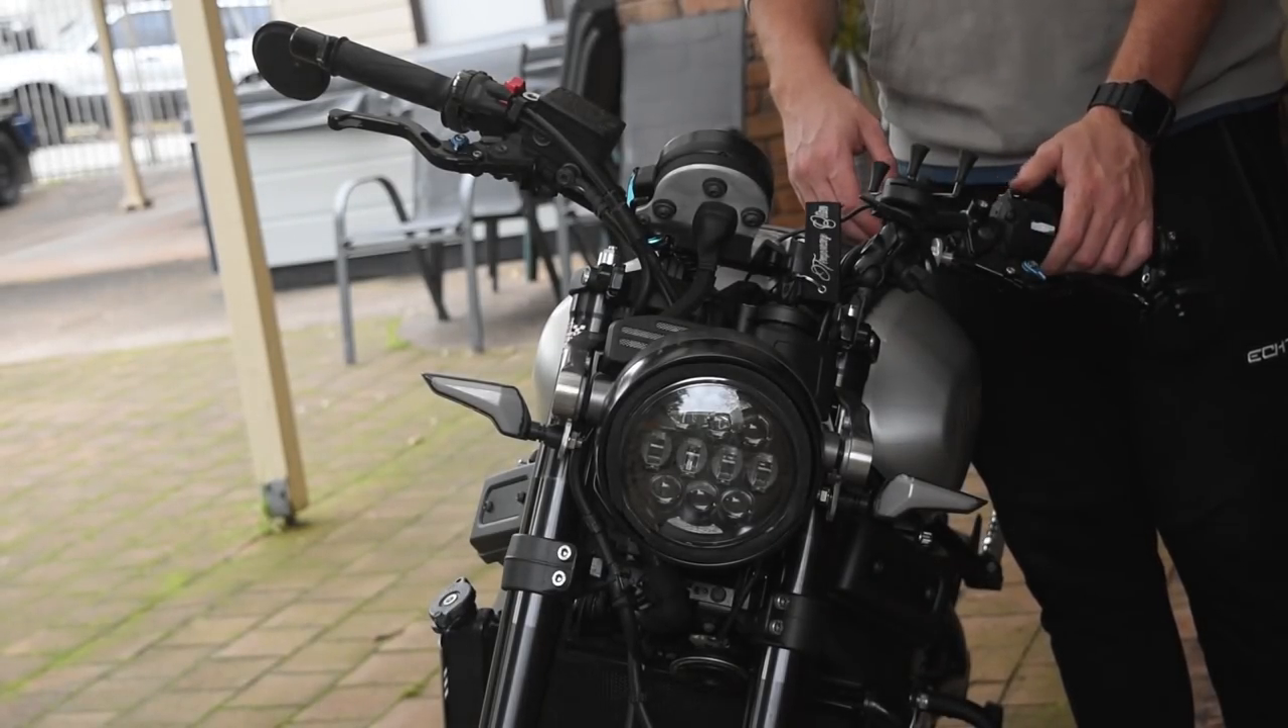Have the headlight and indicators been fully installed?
Yes.